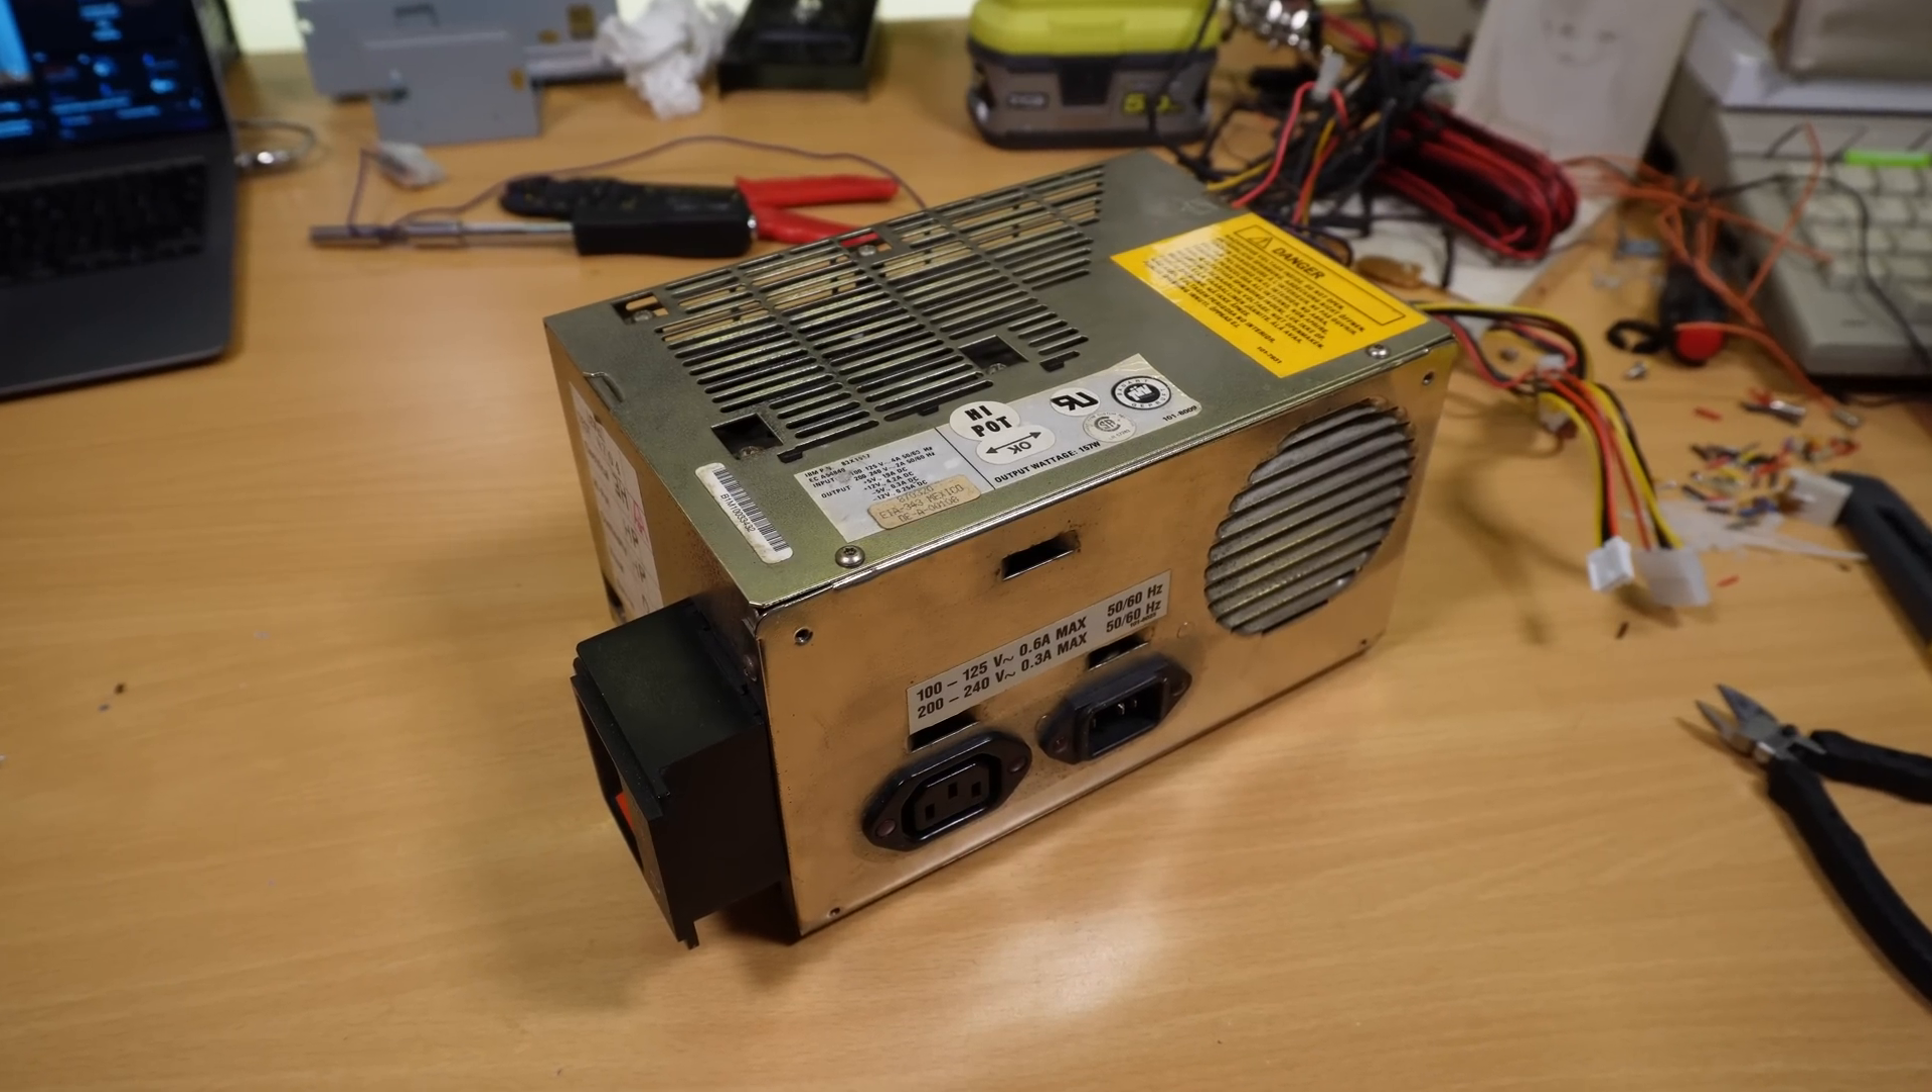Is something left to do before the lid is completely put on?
No.